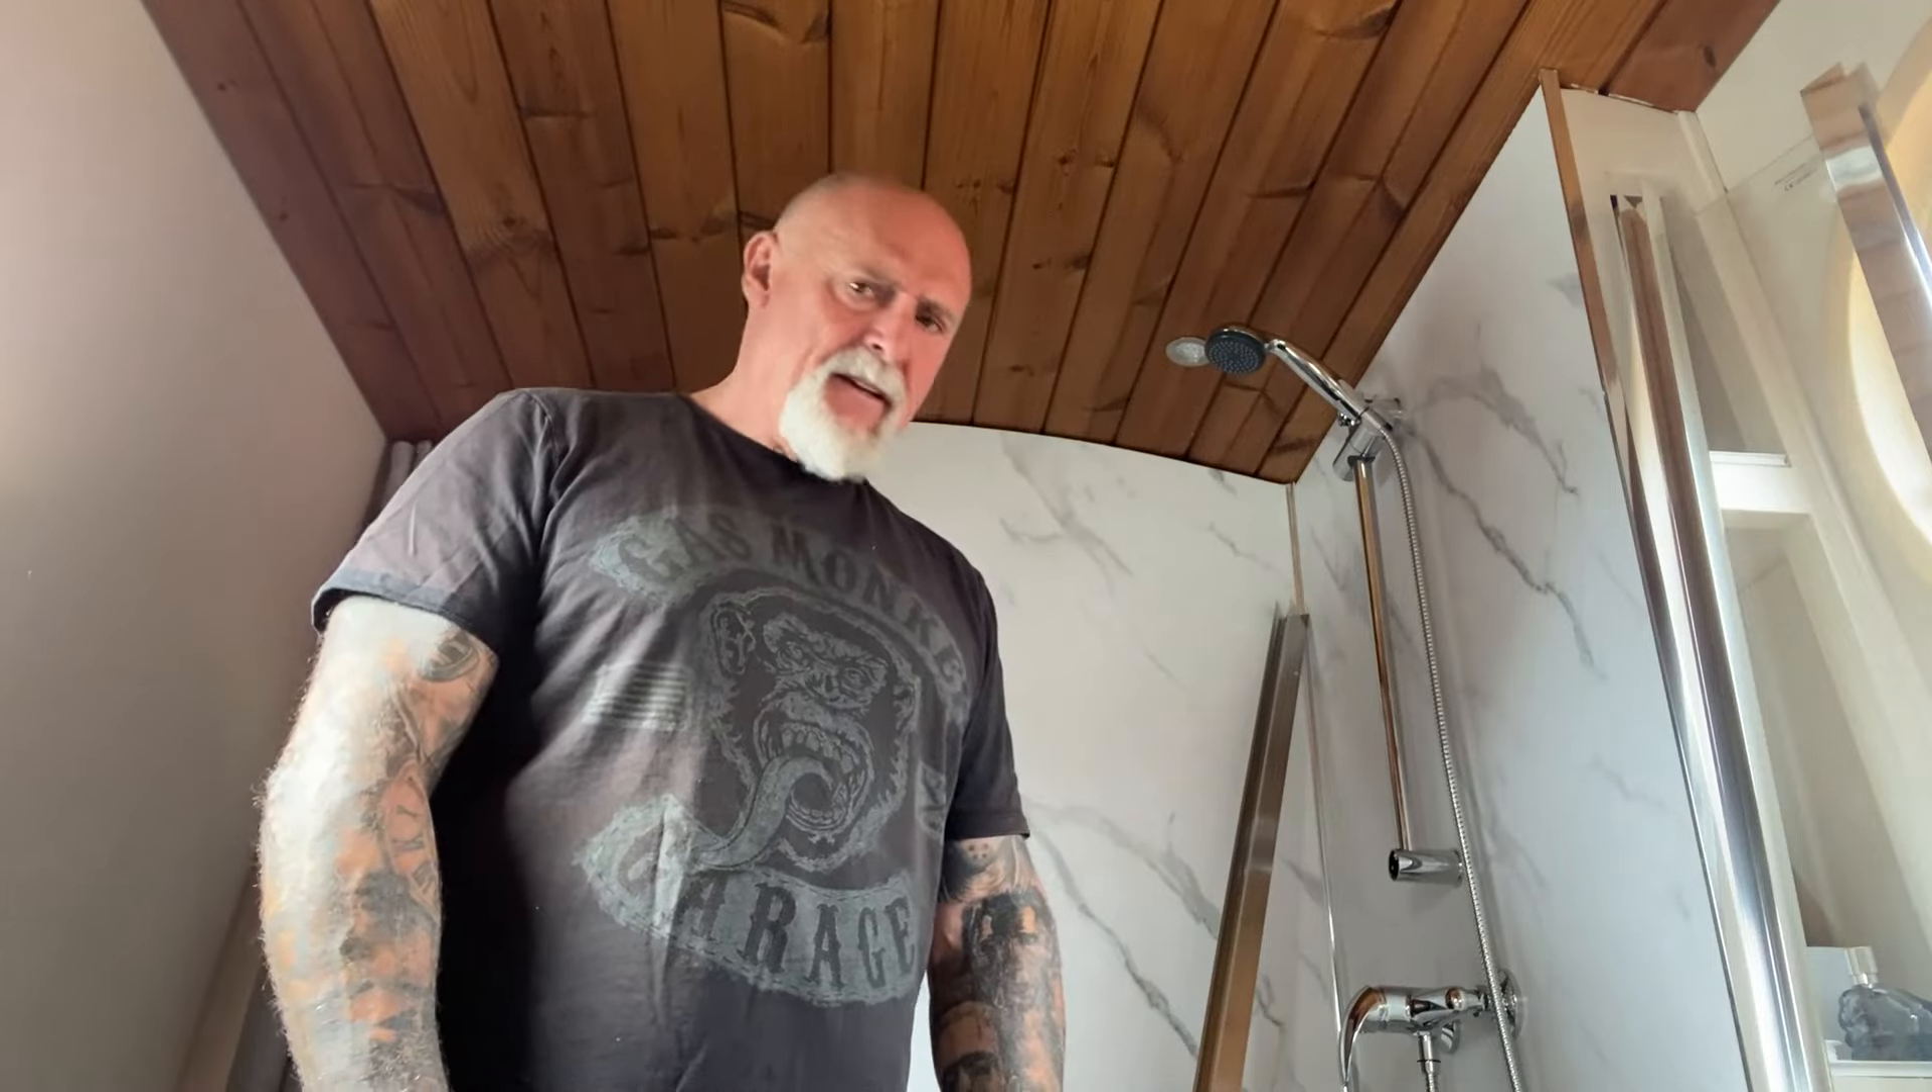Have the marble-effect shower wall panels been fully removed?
No.